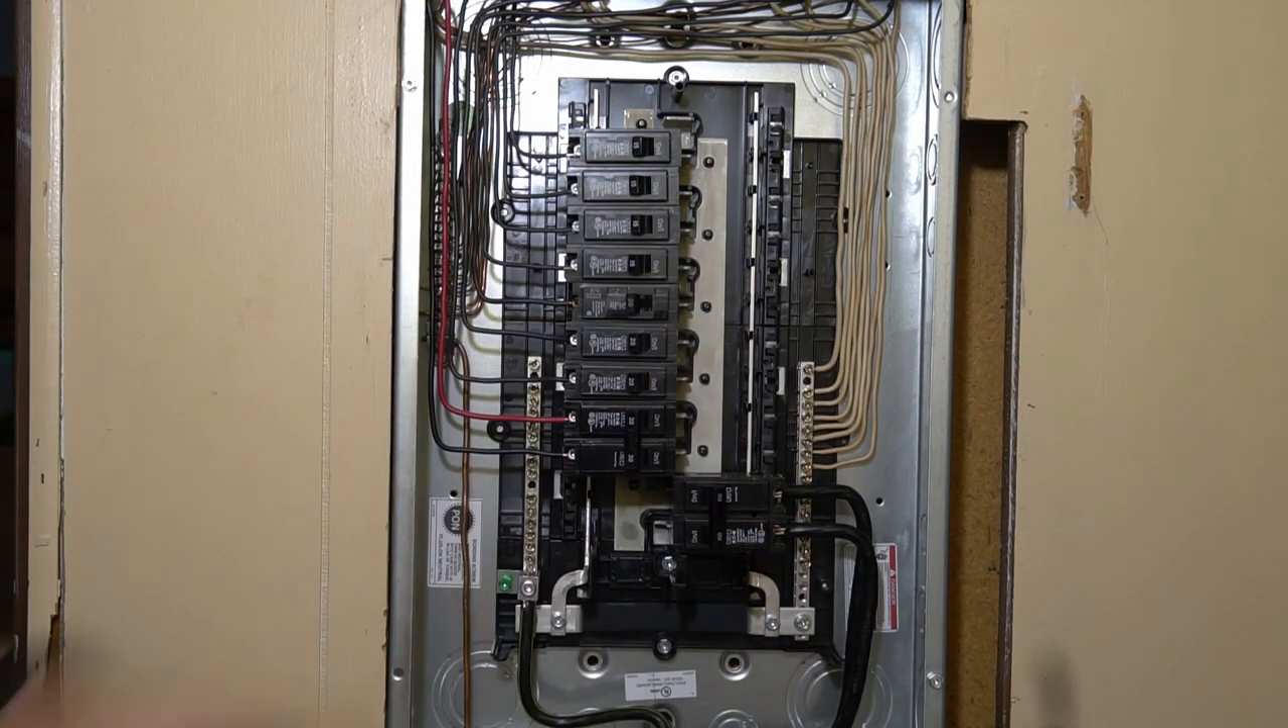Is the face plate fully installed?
No.